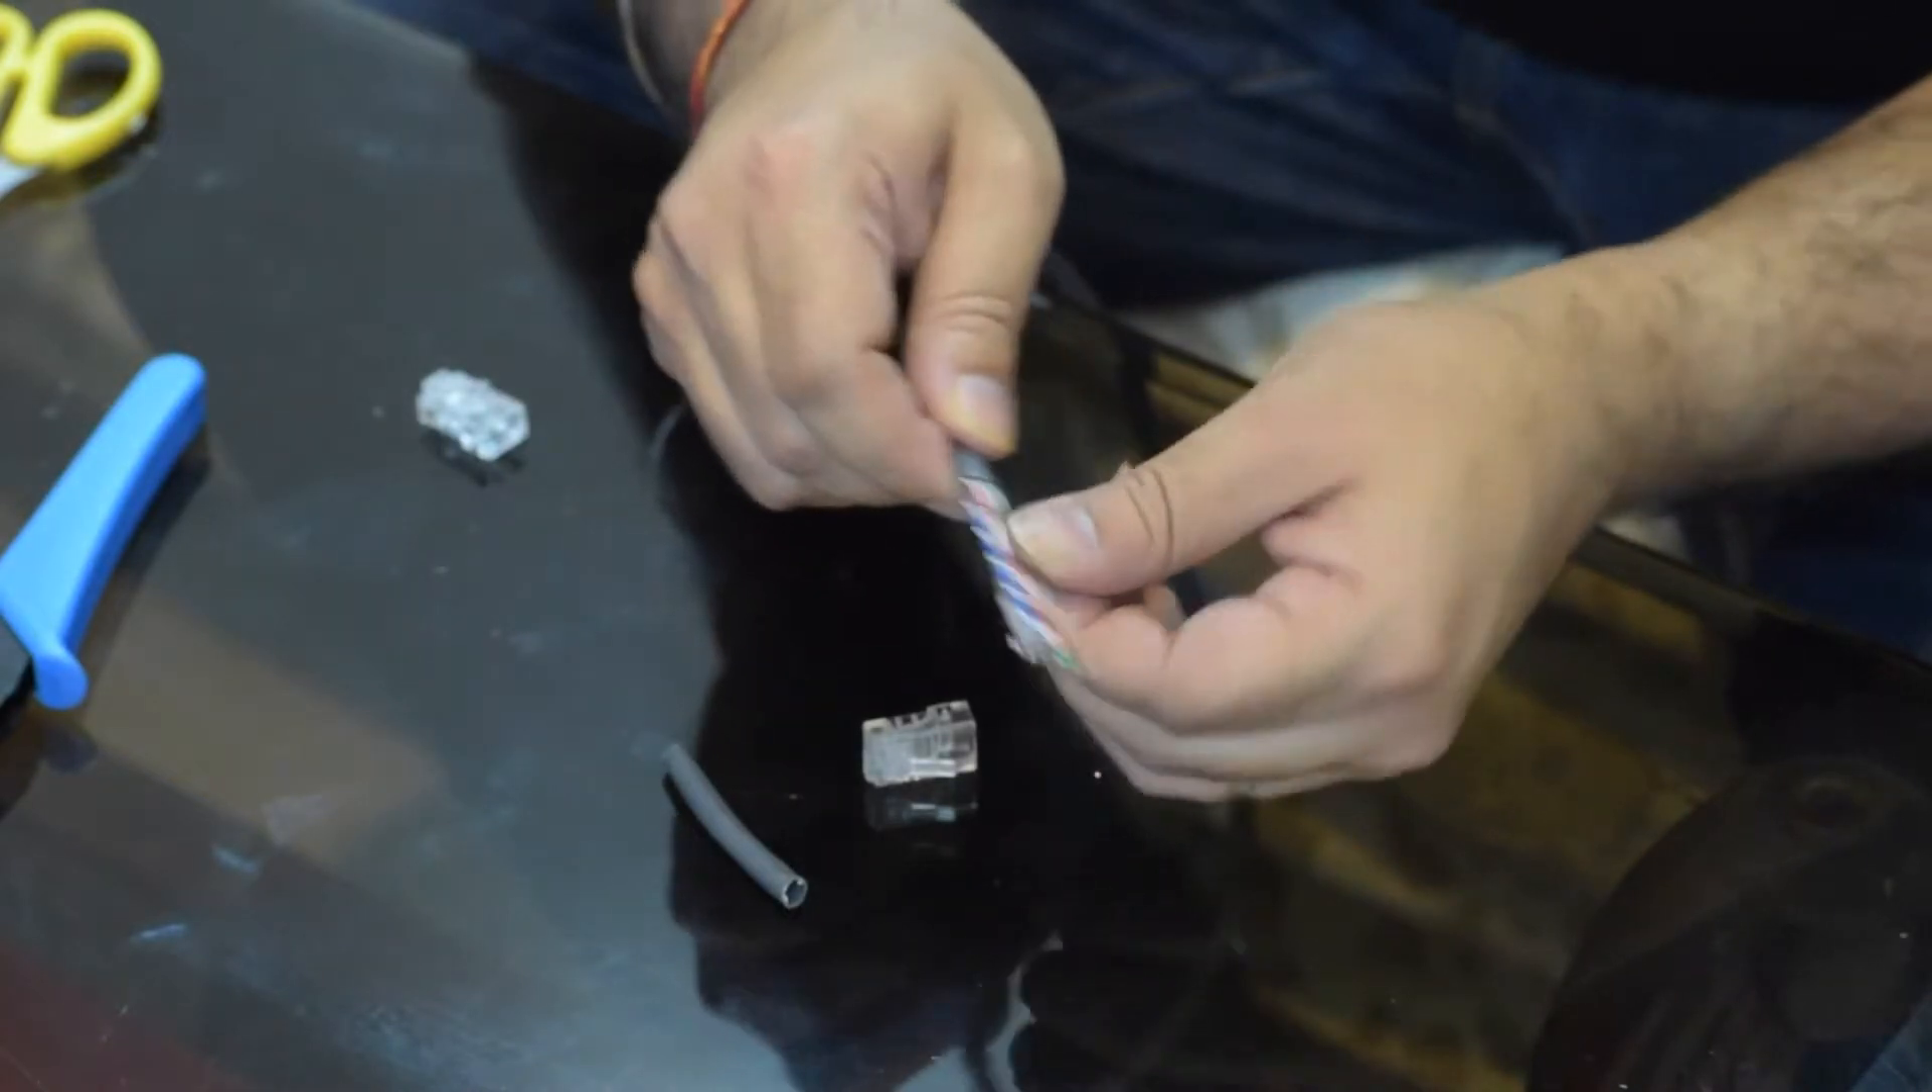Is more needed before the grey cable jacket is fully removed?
No.